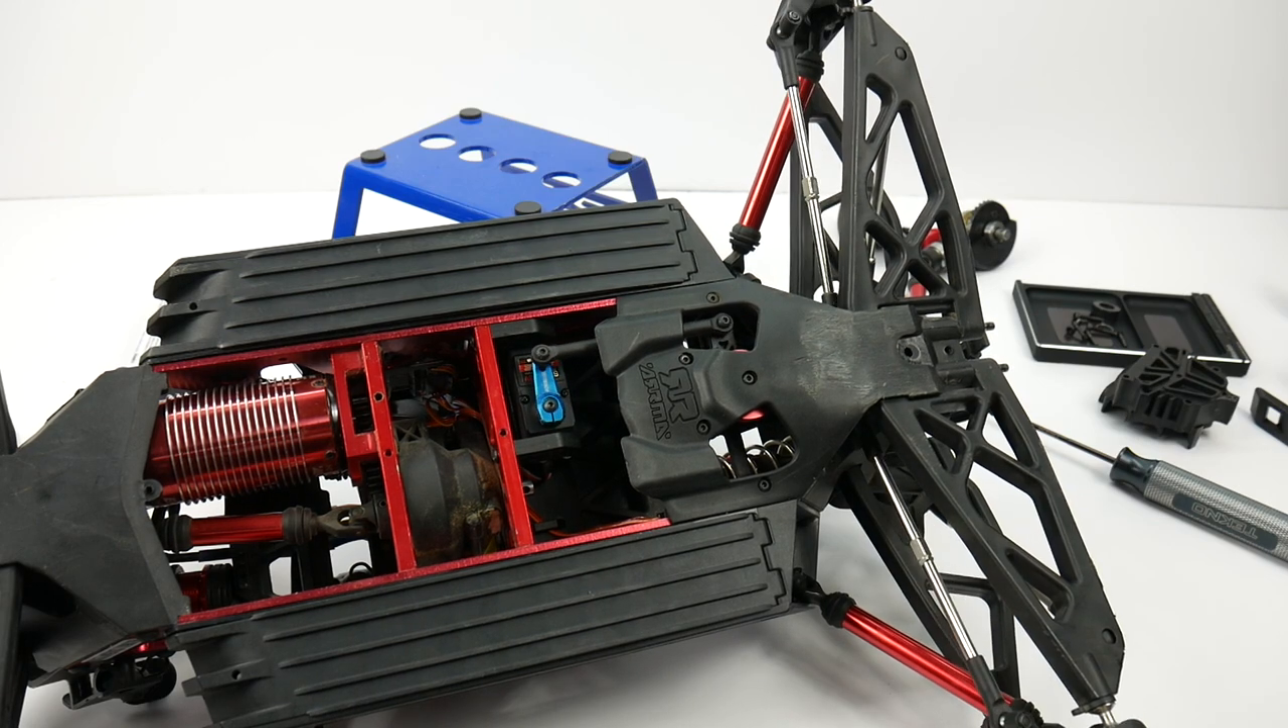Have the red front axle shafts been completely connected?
No.